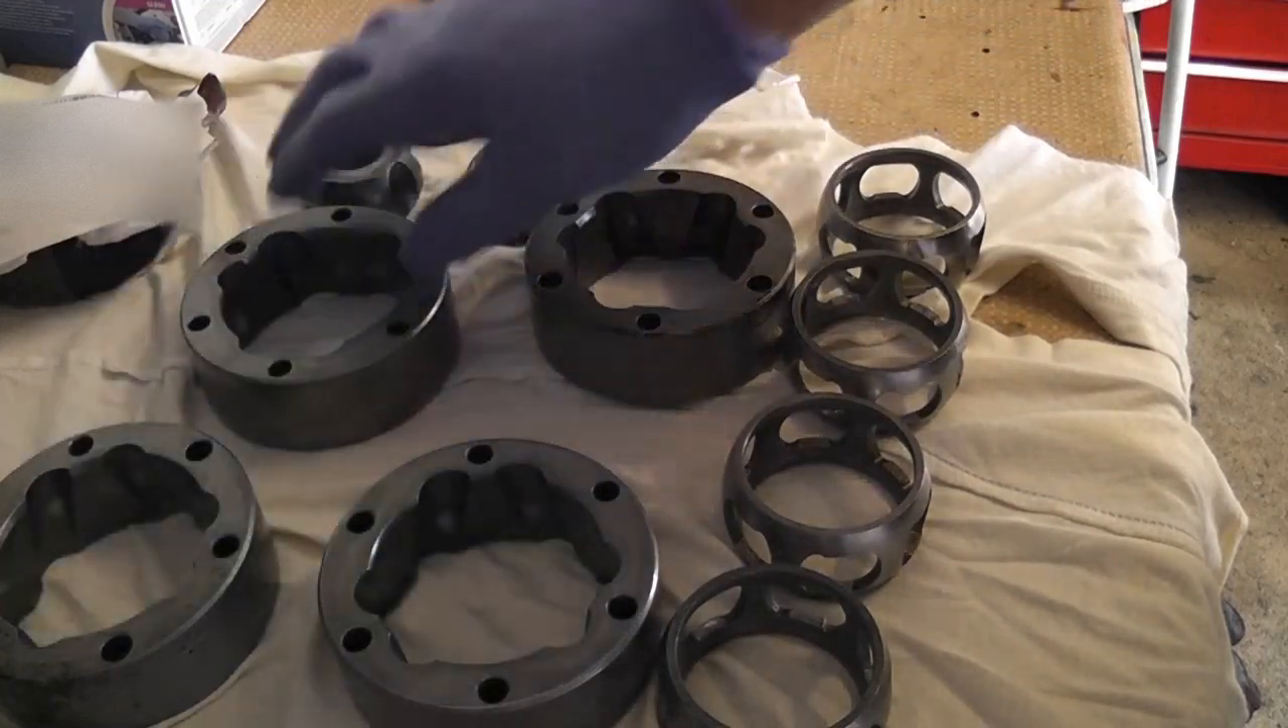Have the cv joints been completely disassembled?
Yes.